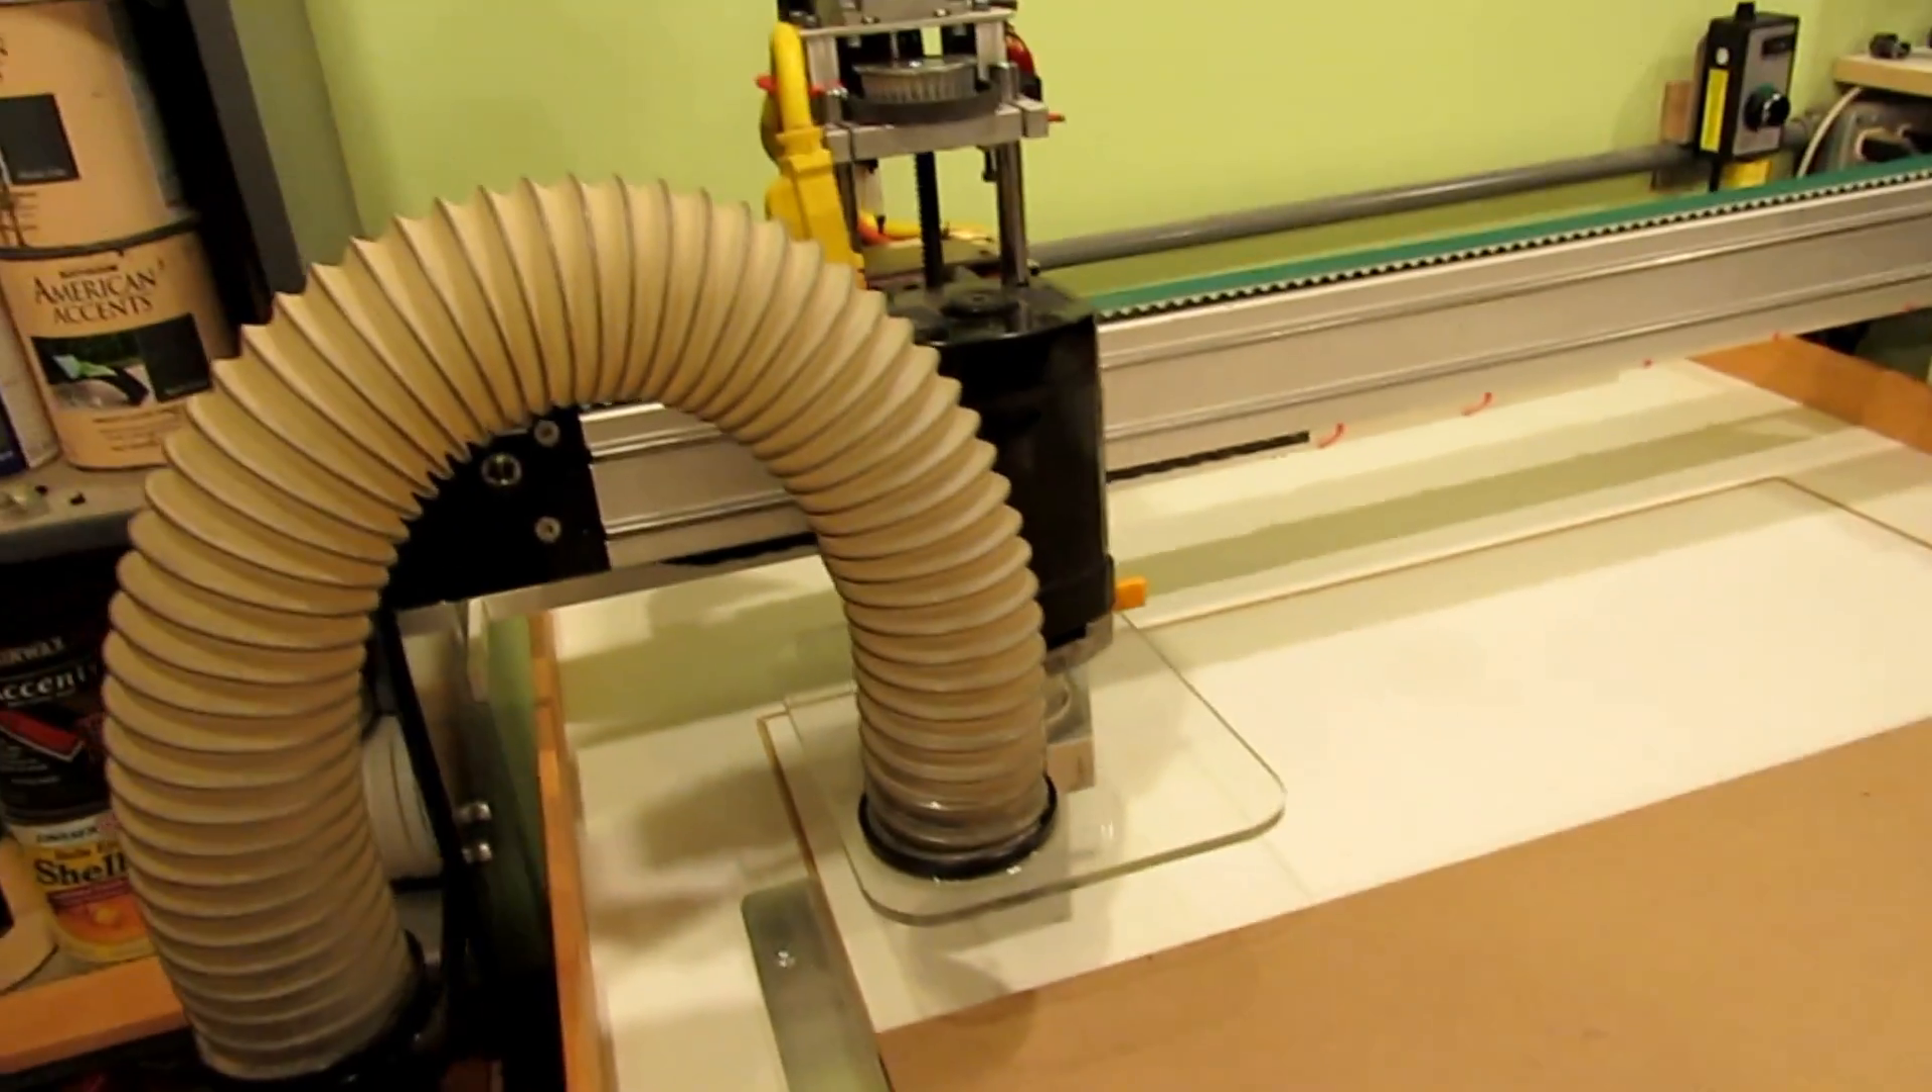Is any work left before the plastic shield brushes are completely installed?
Yes.